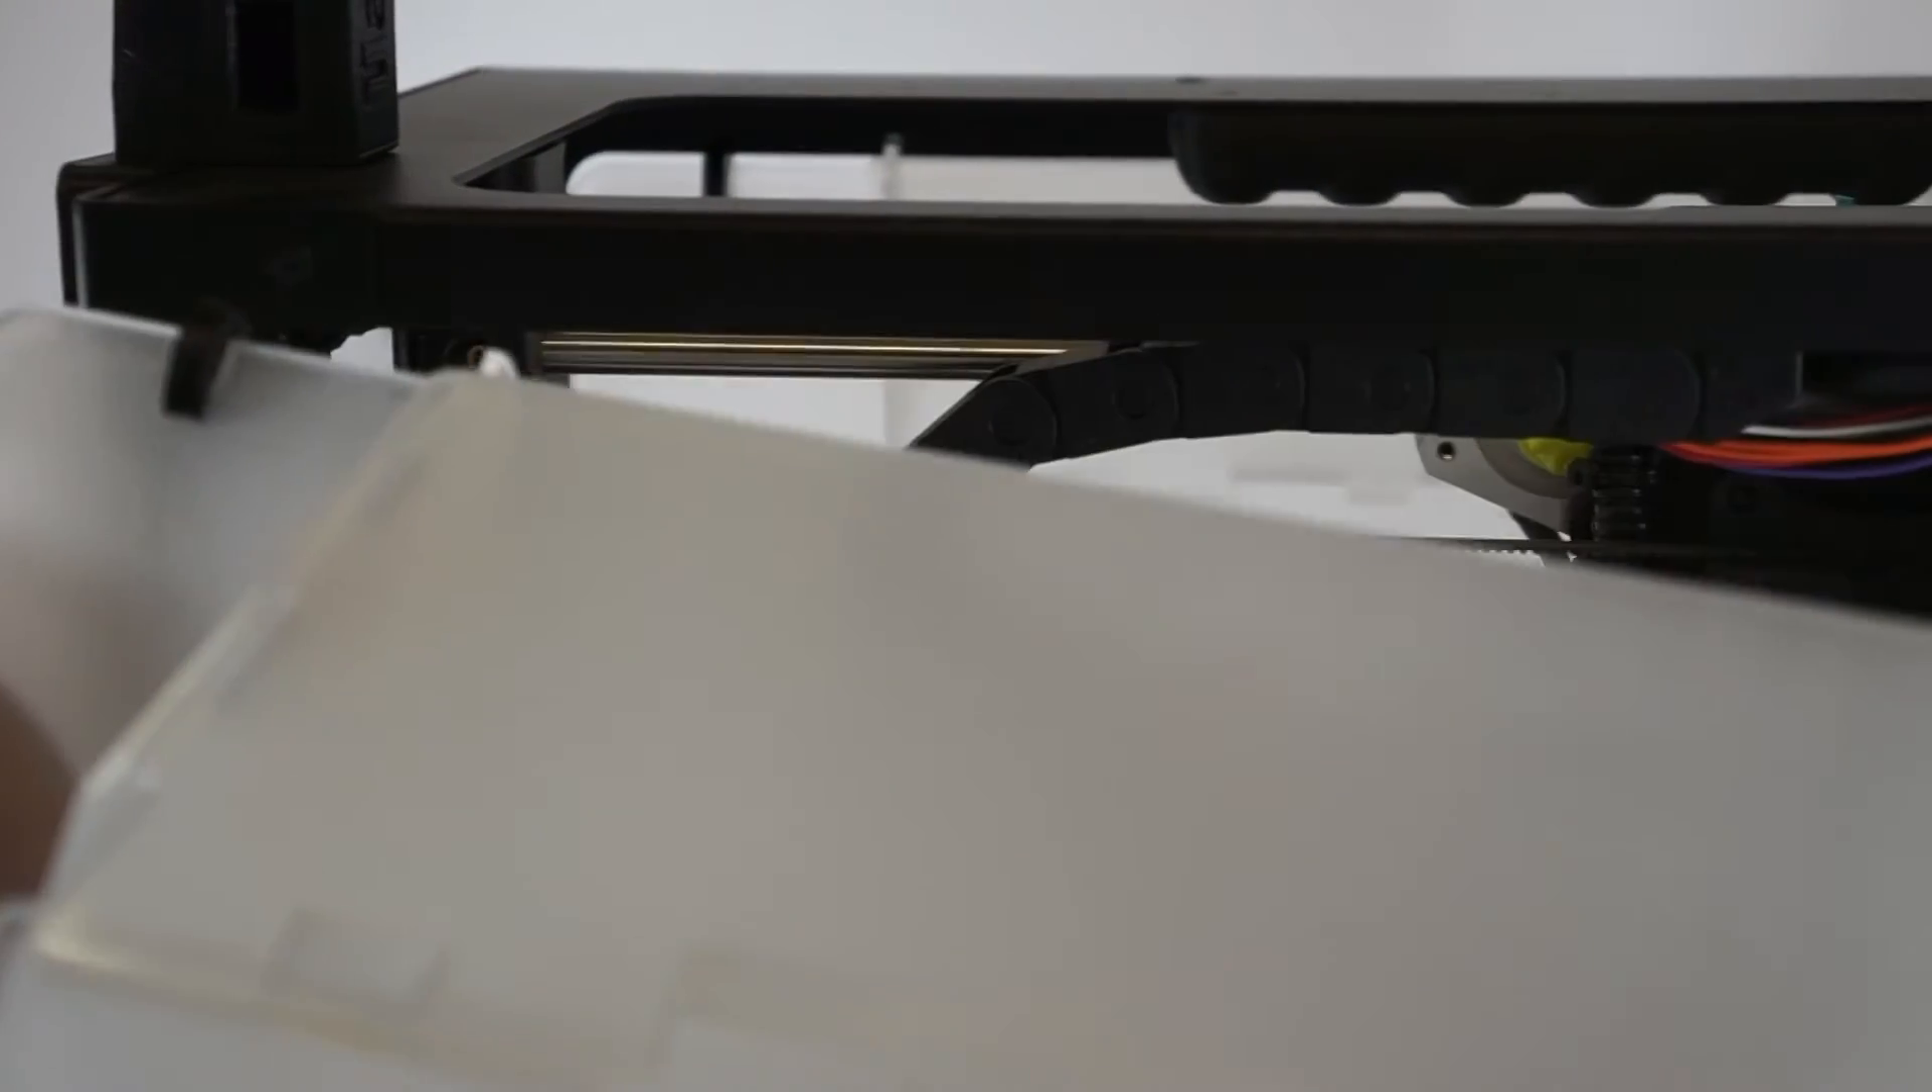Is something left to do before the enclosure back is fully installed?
Yes.